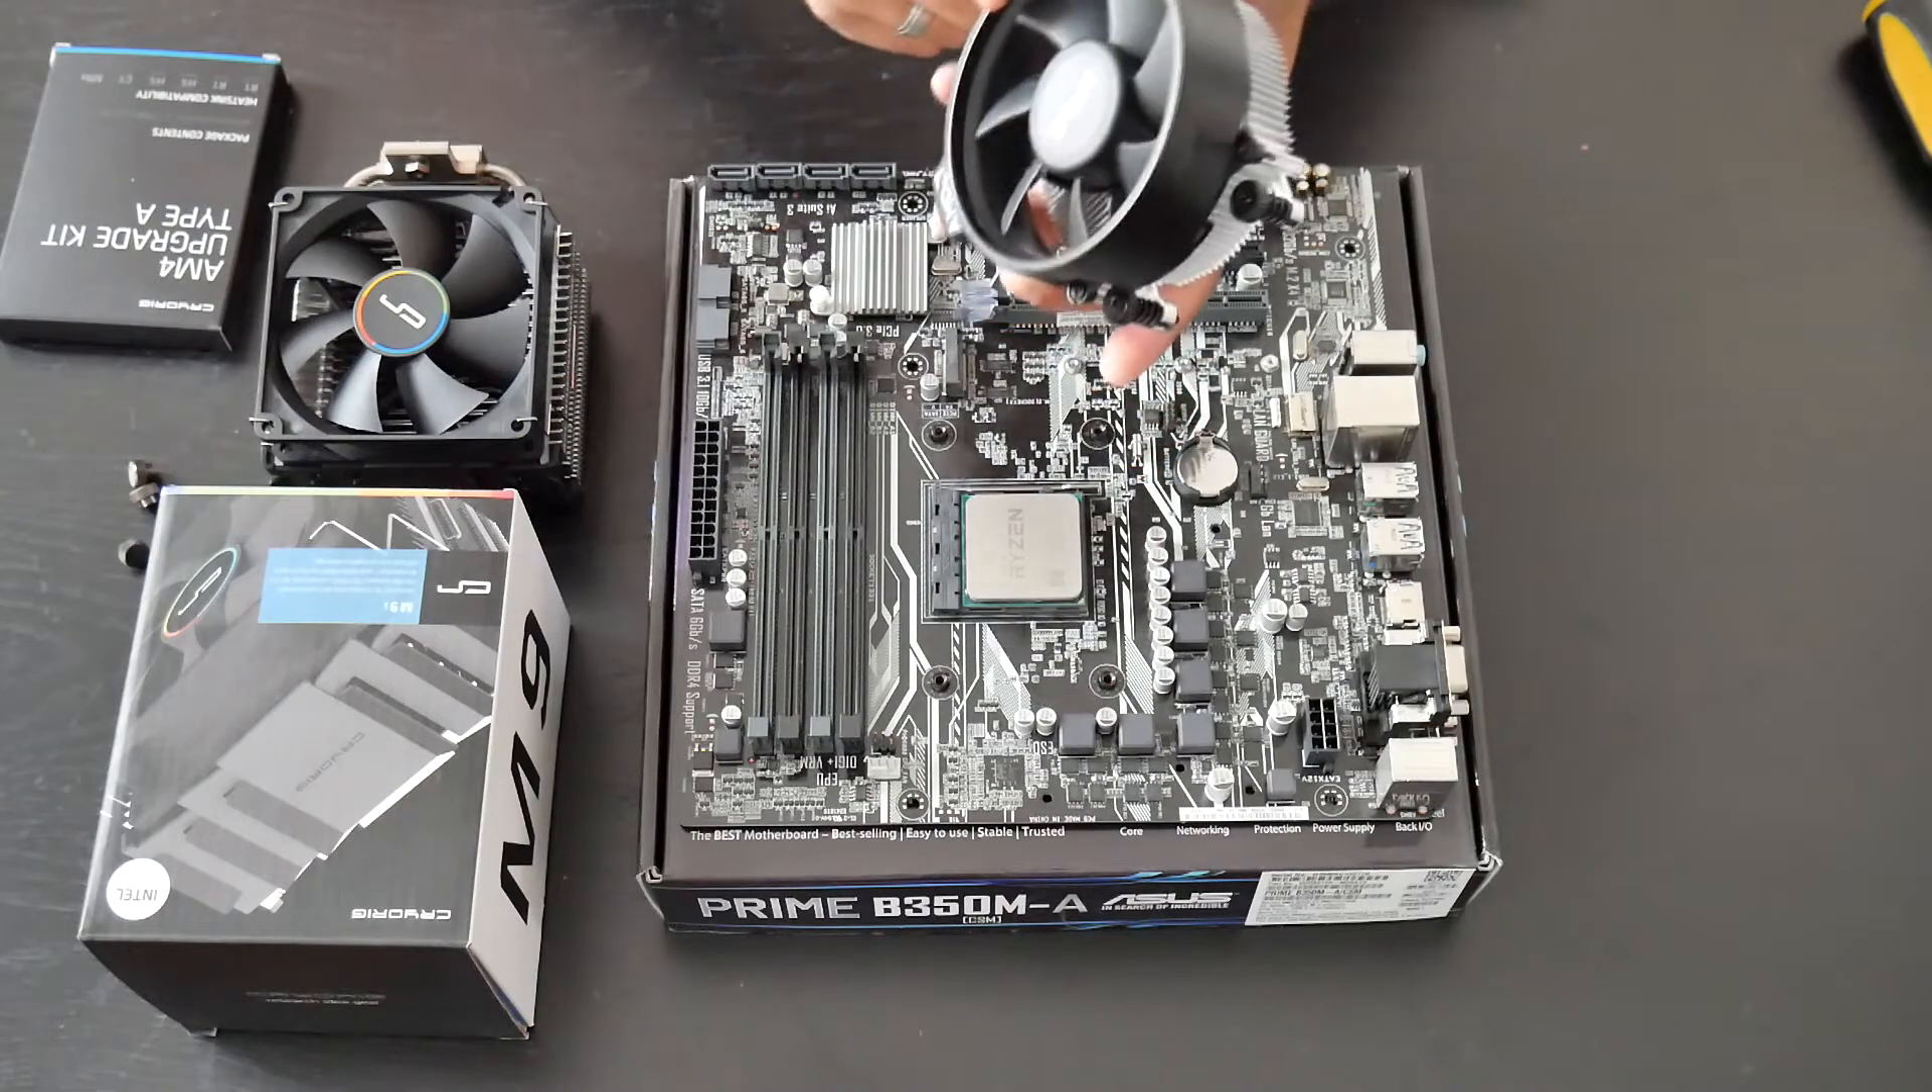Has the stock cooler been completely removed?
Yes.